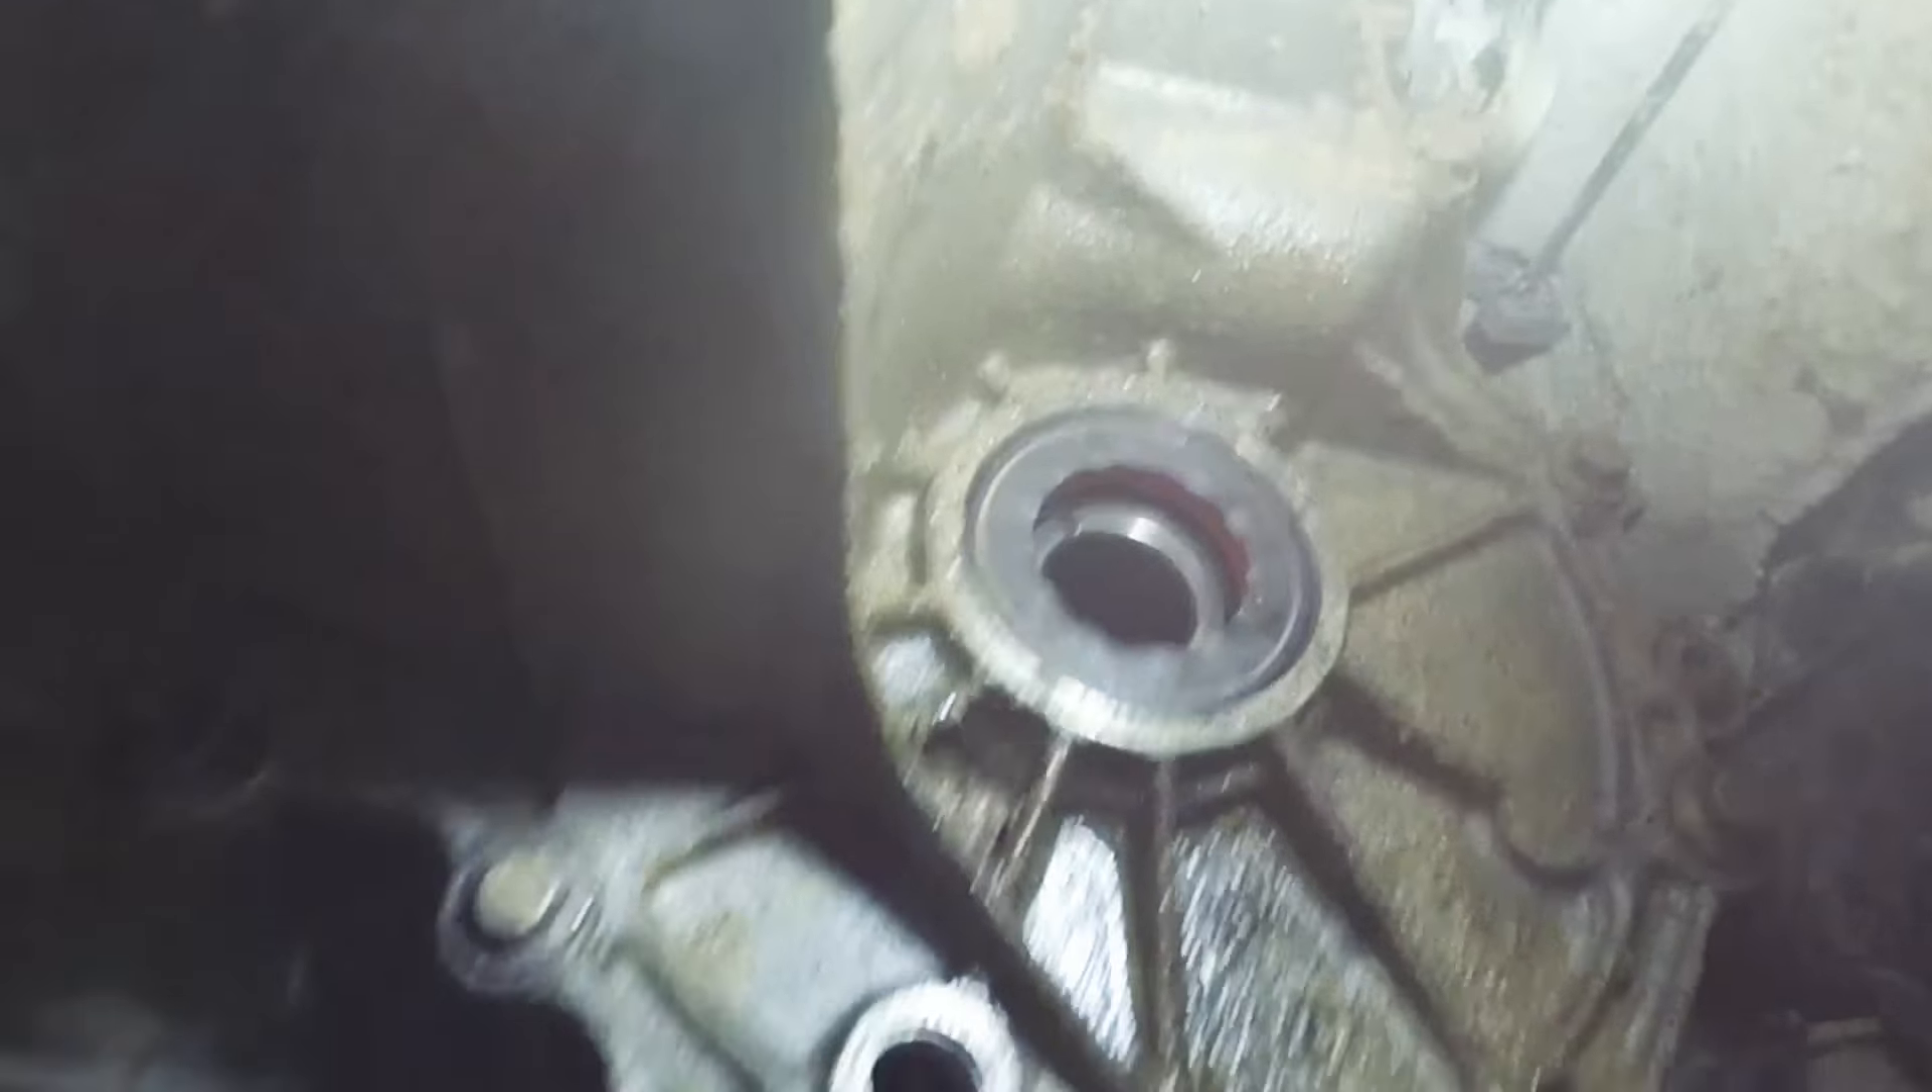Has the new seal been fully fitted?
Yes.